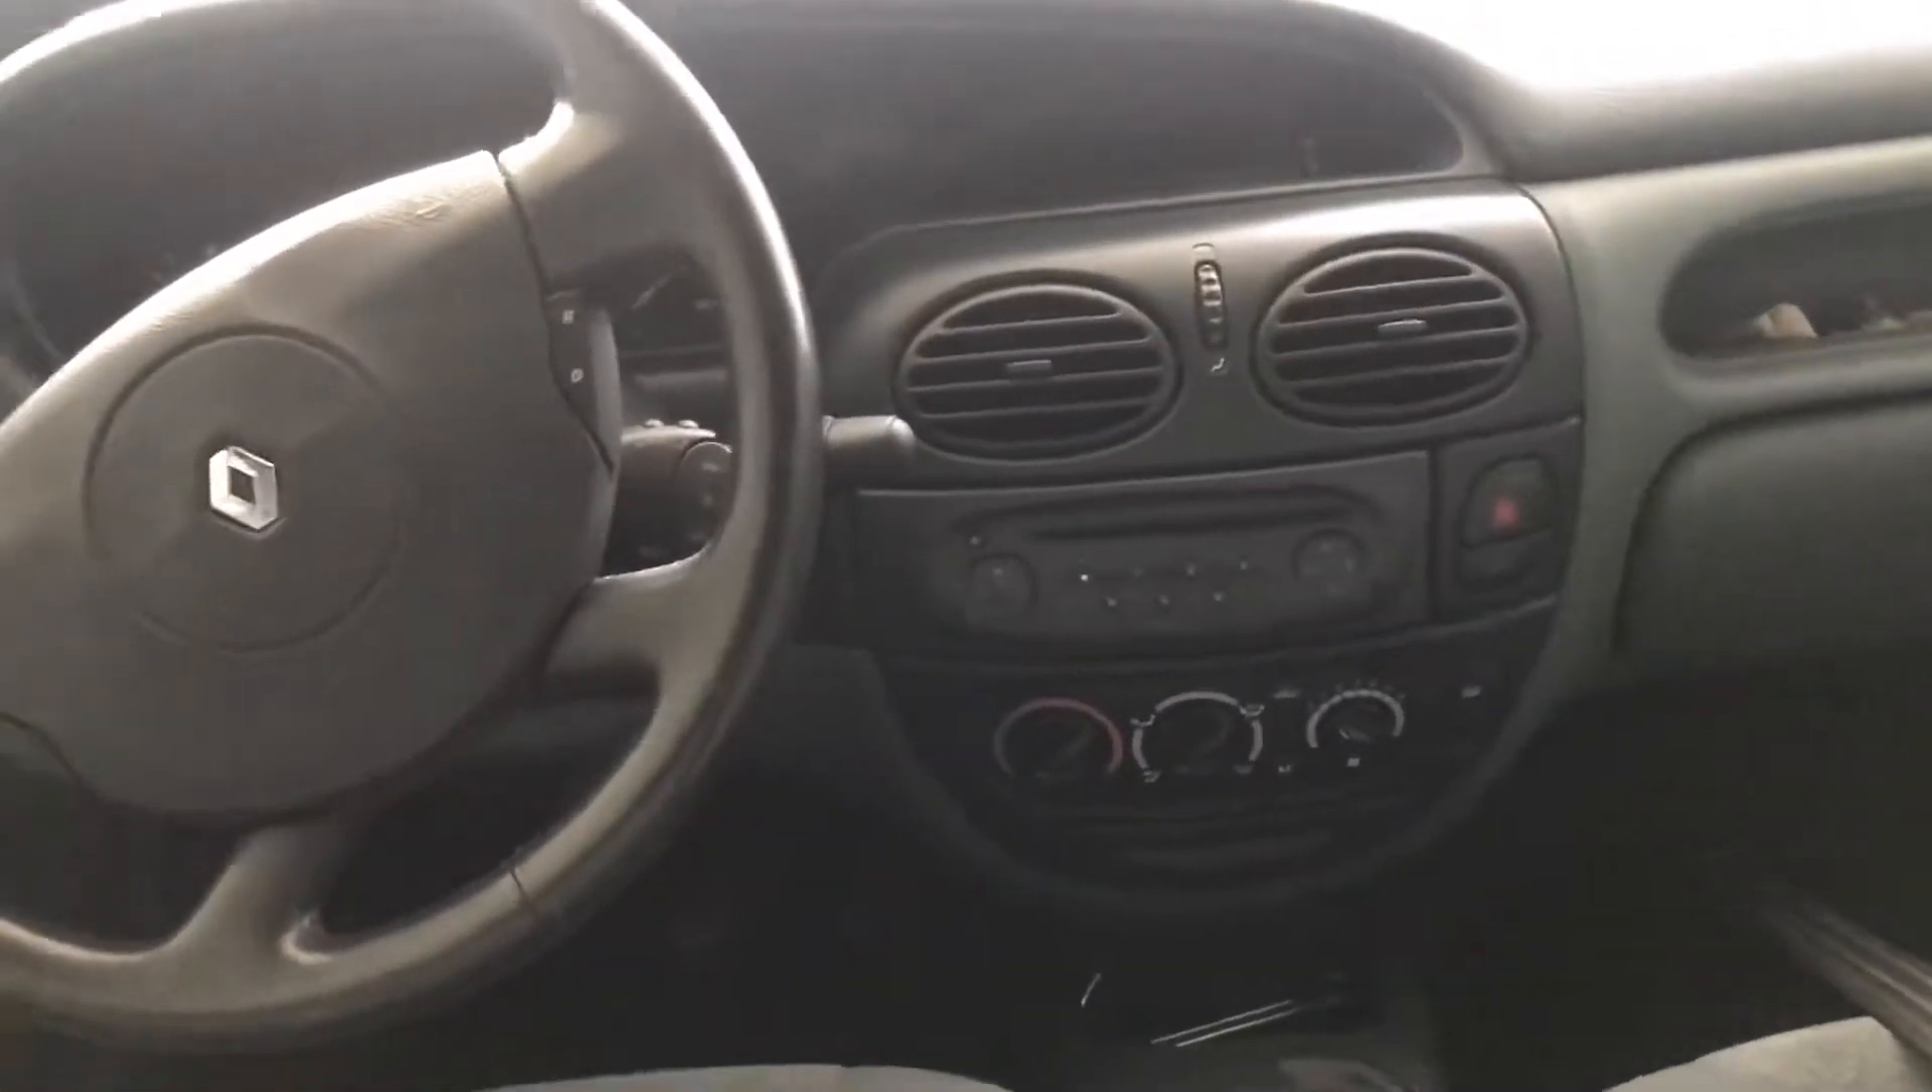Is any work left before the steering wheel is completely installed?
No.